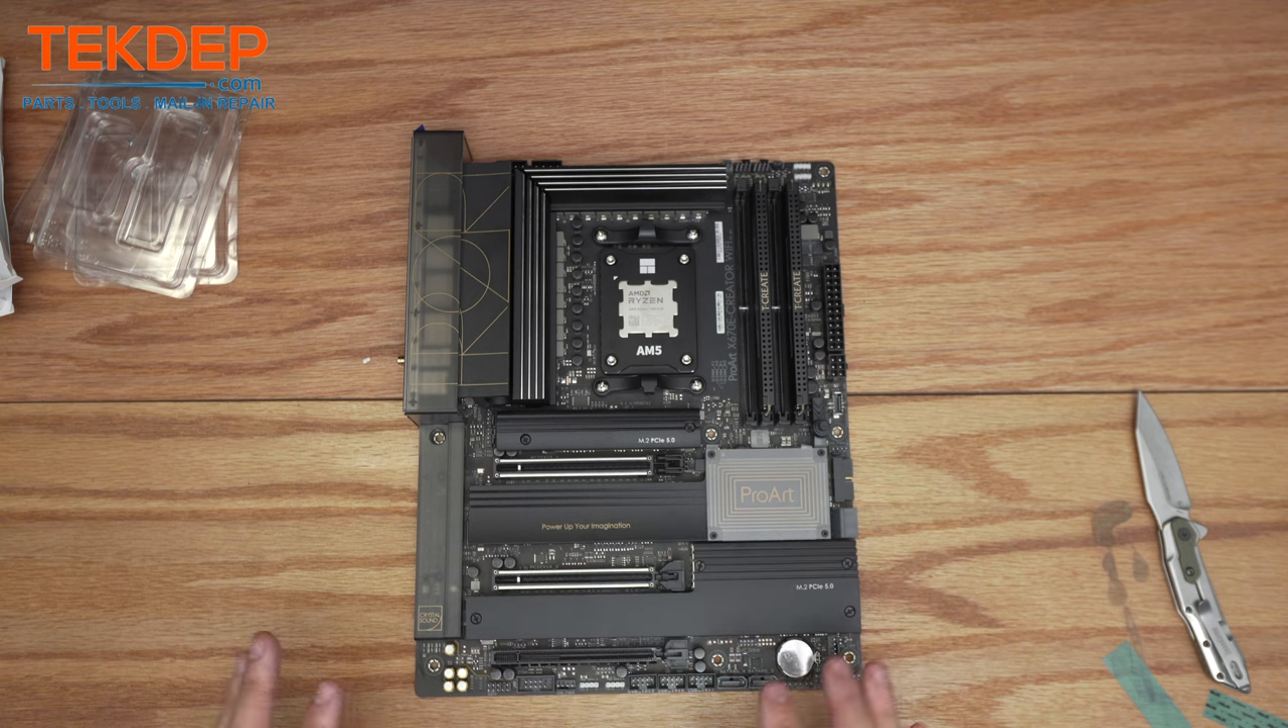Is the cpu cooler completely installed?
No.